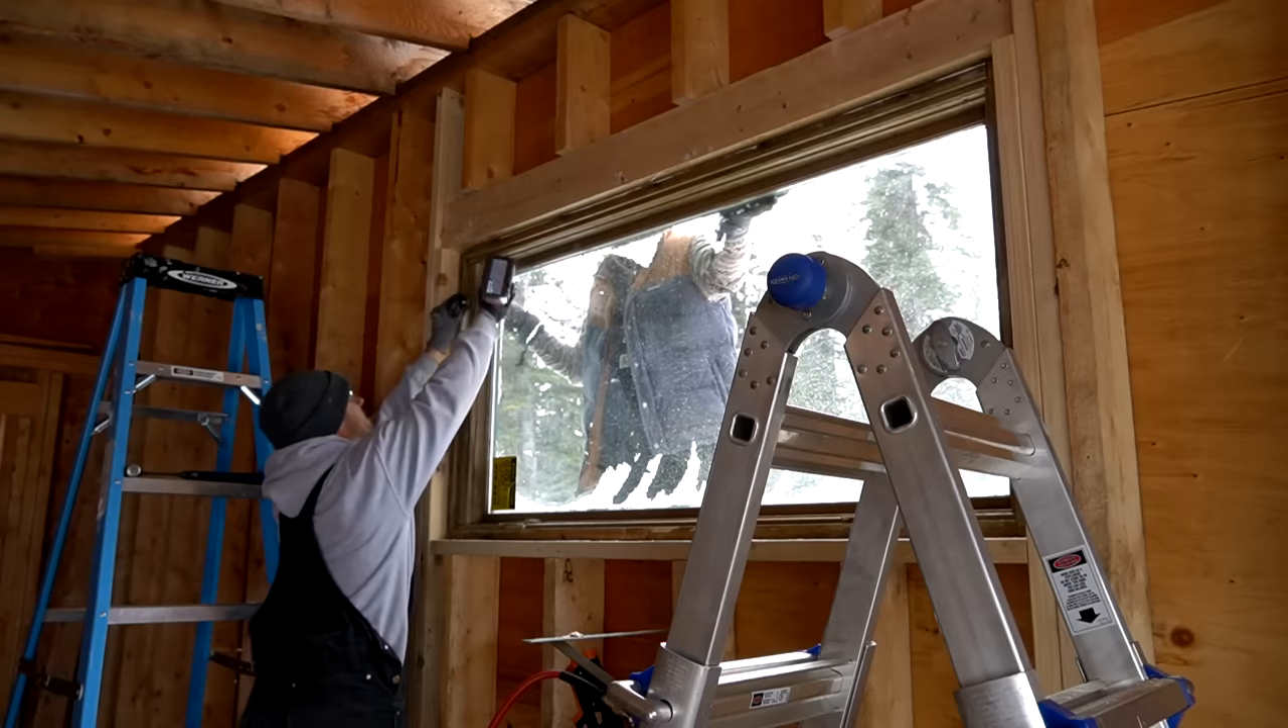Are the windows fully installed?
No.